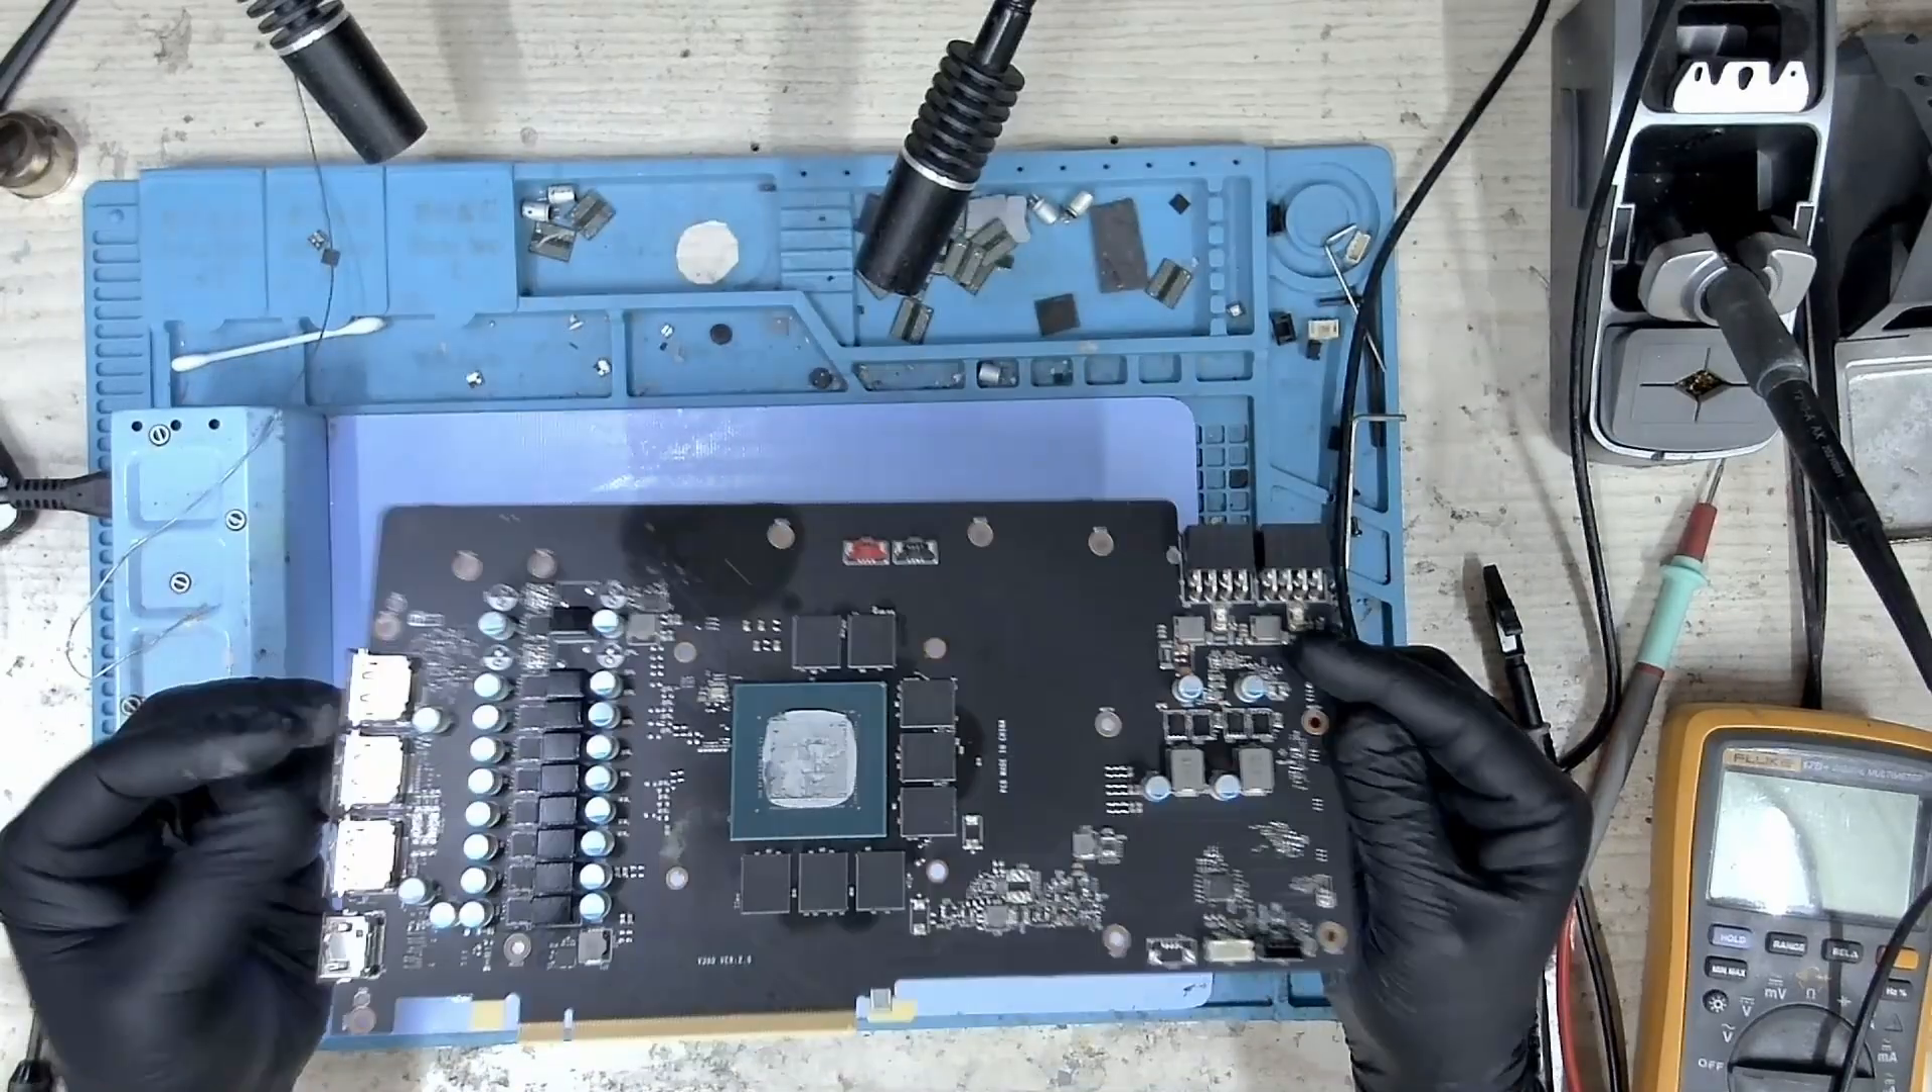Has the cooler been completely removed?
Yes.